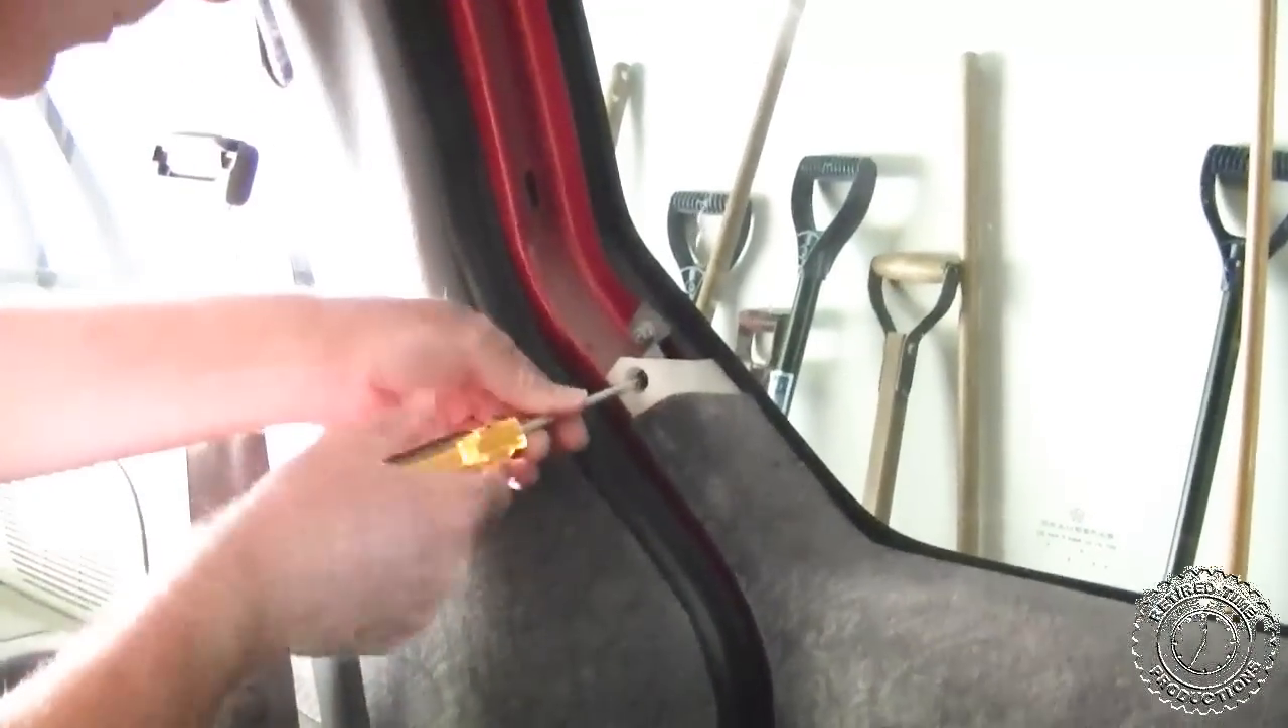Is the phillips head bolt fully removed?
No.